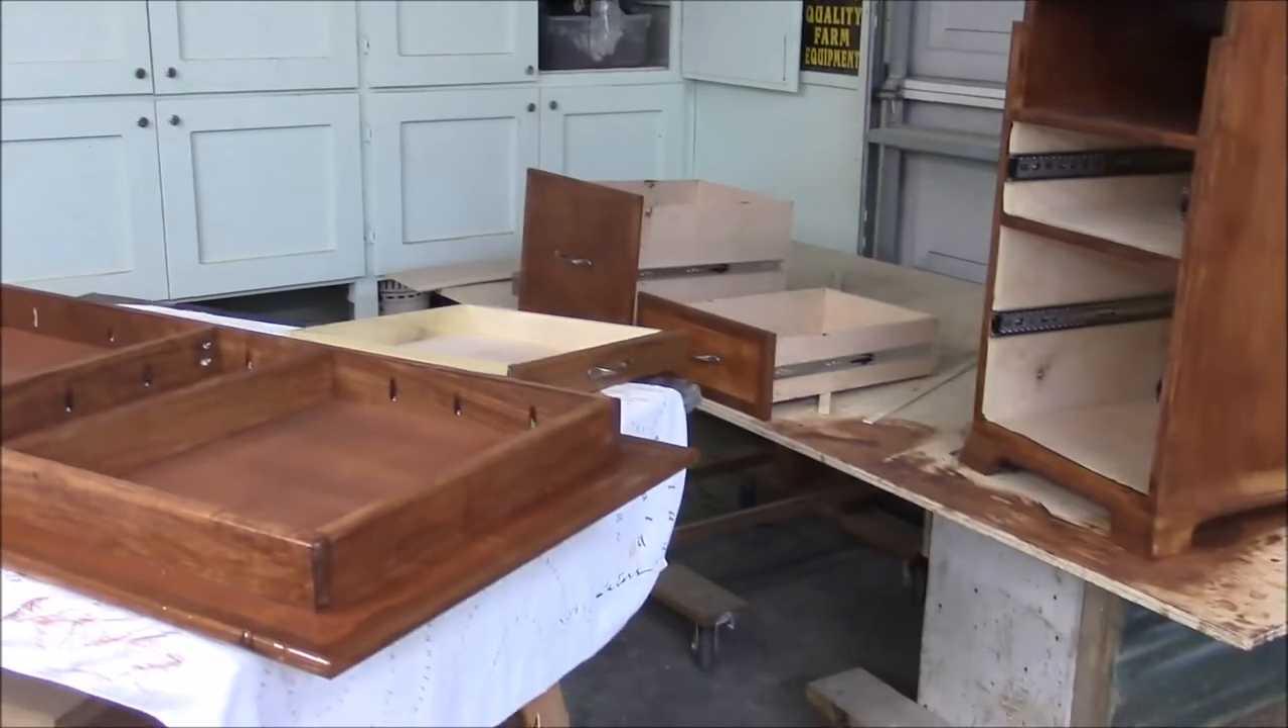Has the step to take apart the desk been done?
Yes.